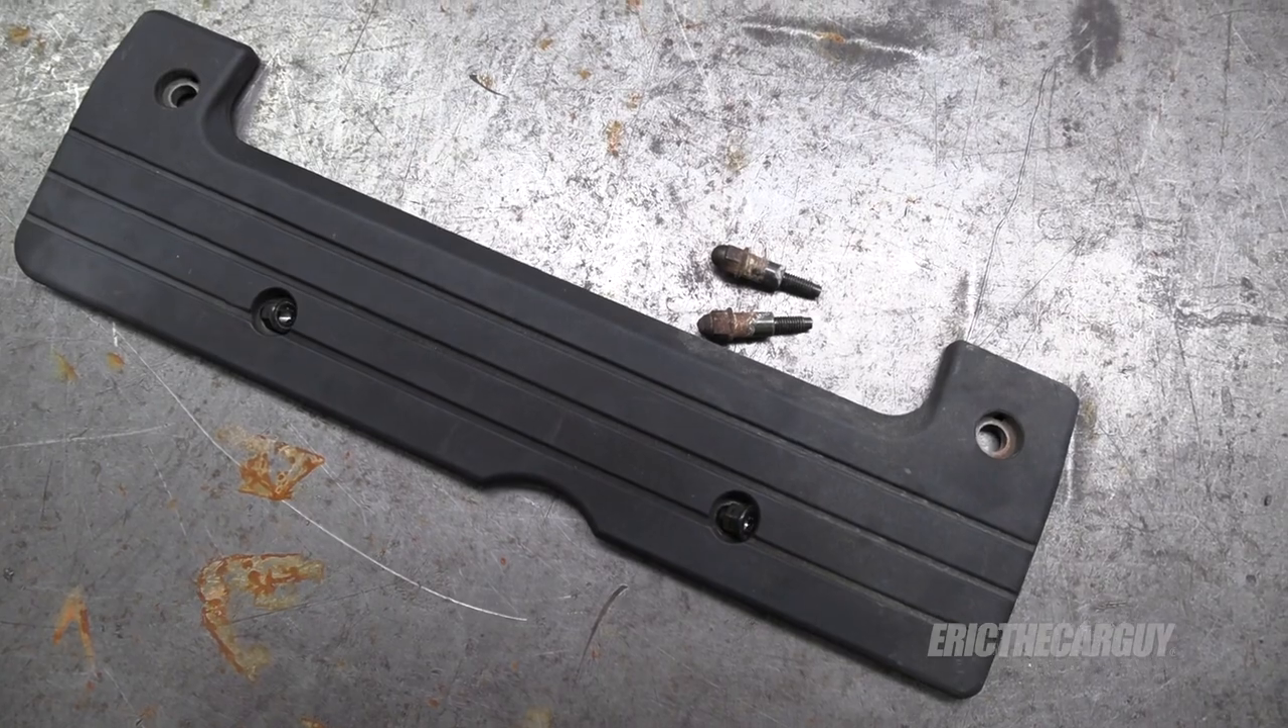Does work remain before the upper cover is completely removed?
No.